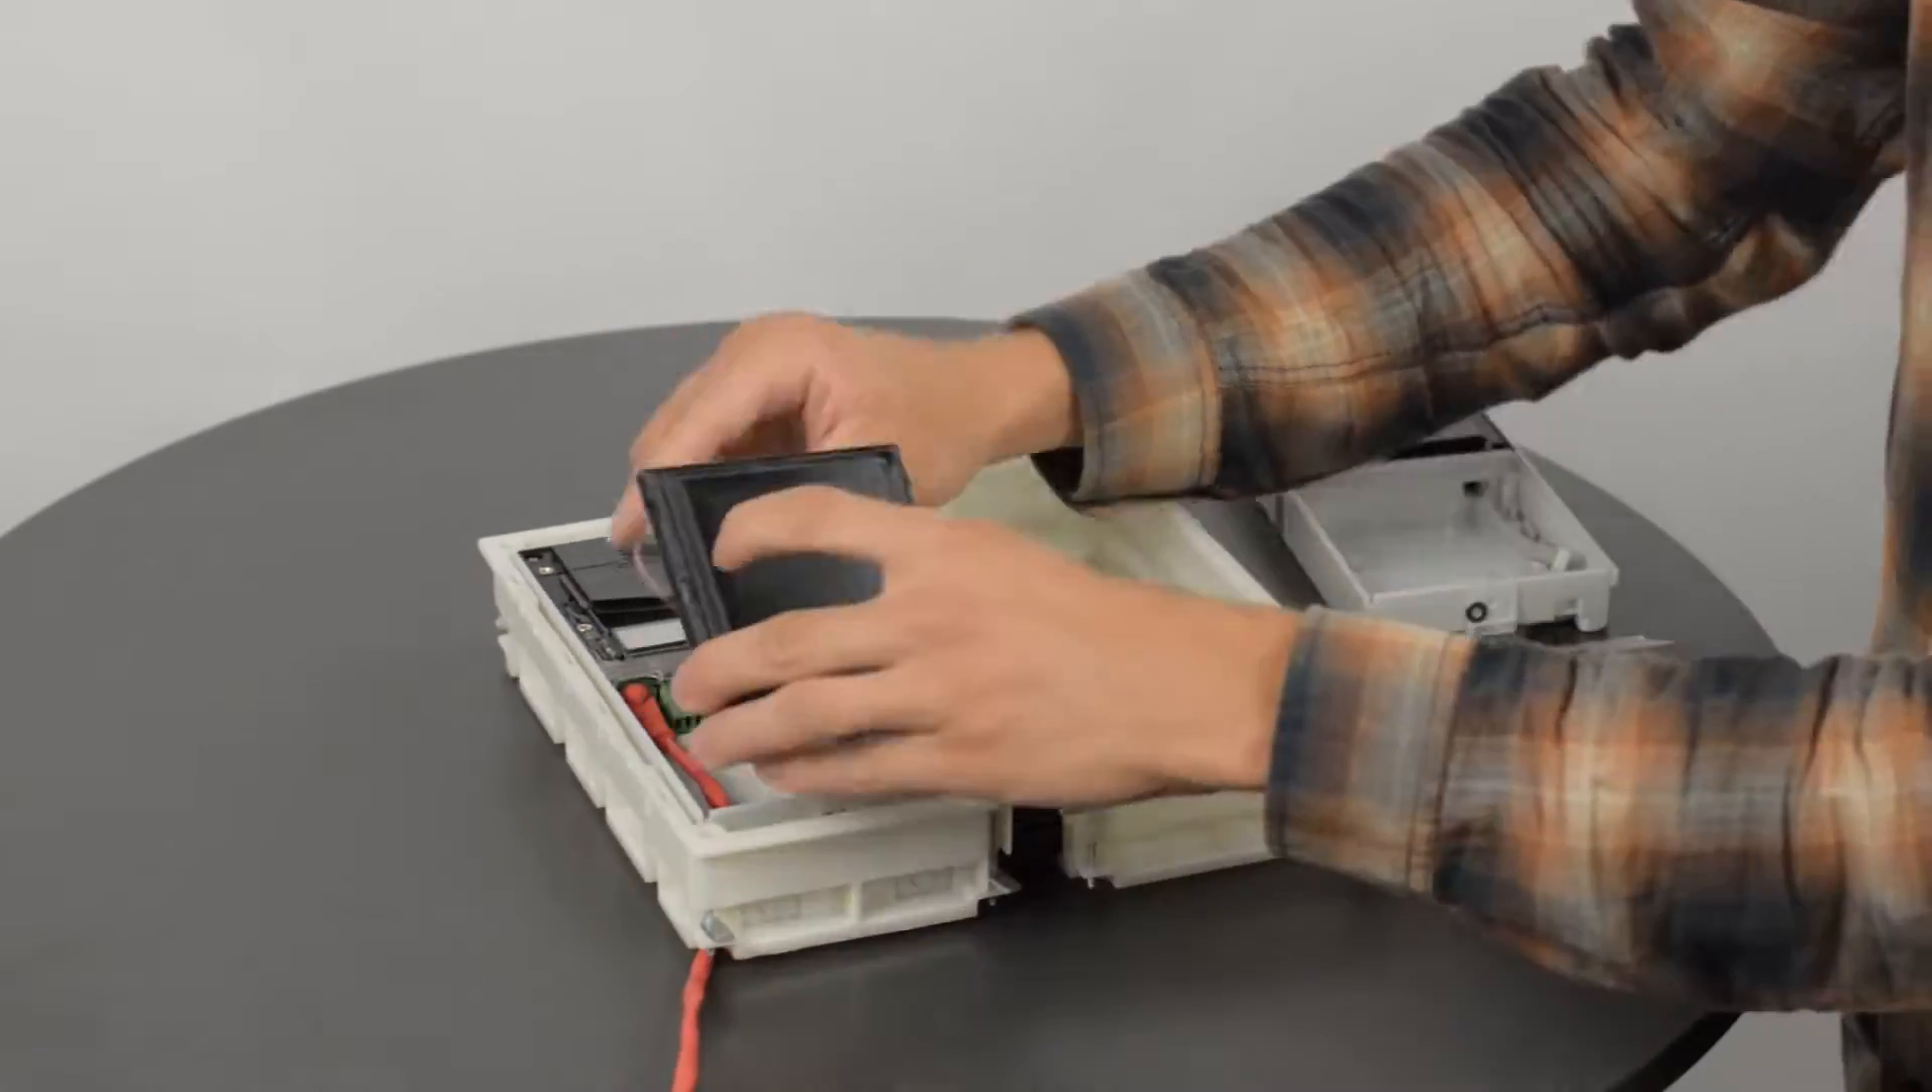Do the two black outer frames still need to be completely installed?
Yes.